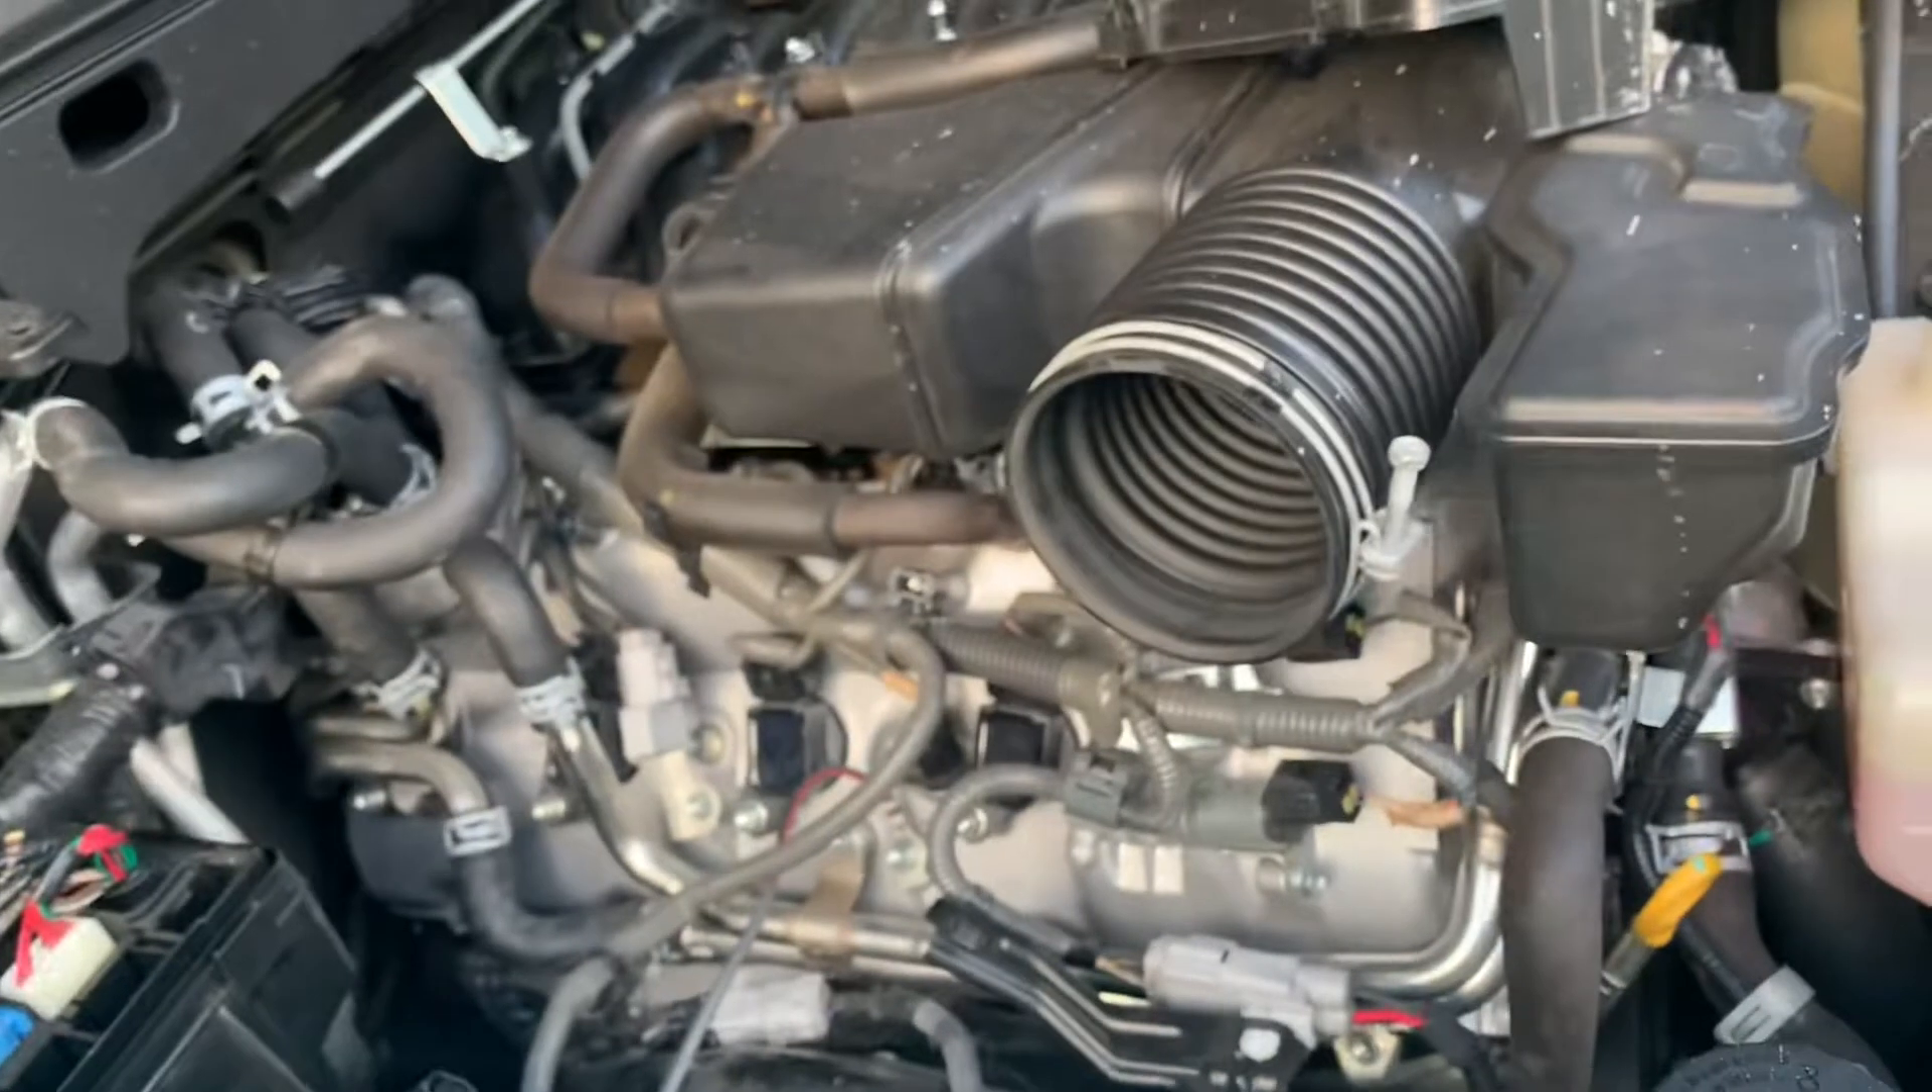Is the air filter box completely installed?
No.